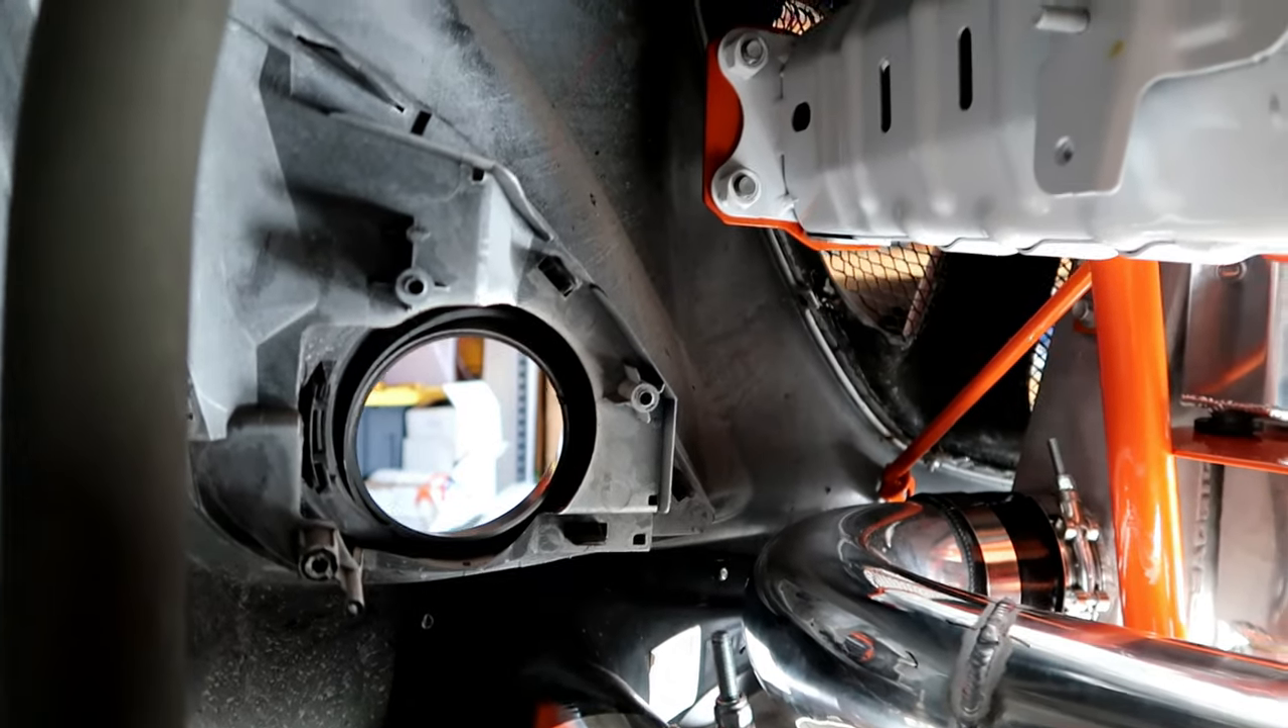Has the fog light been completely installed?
No.